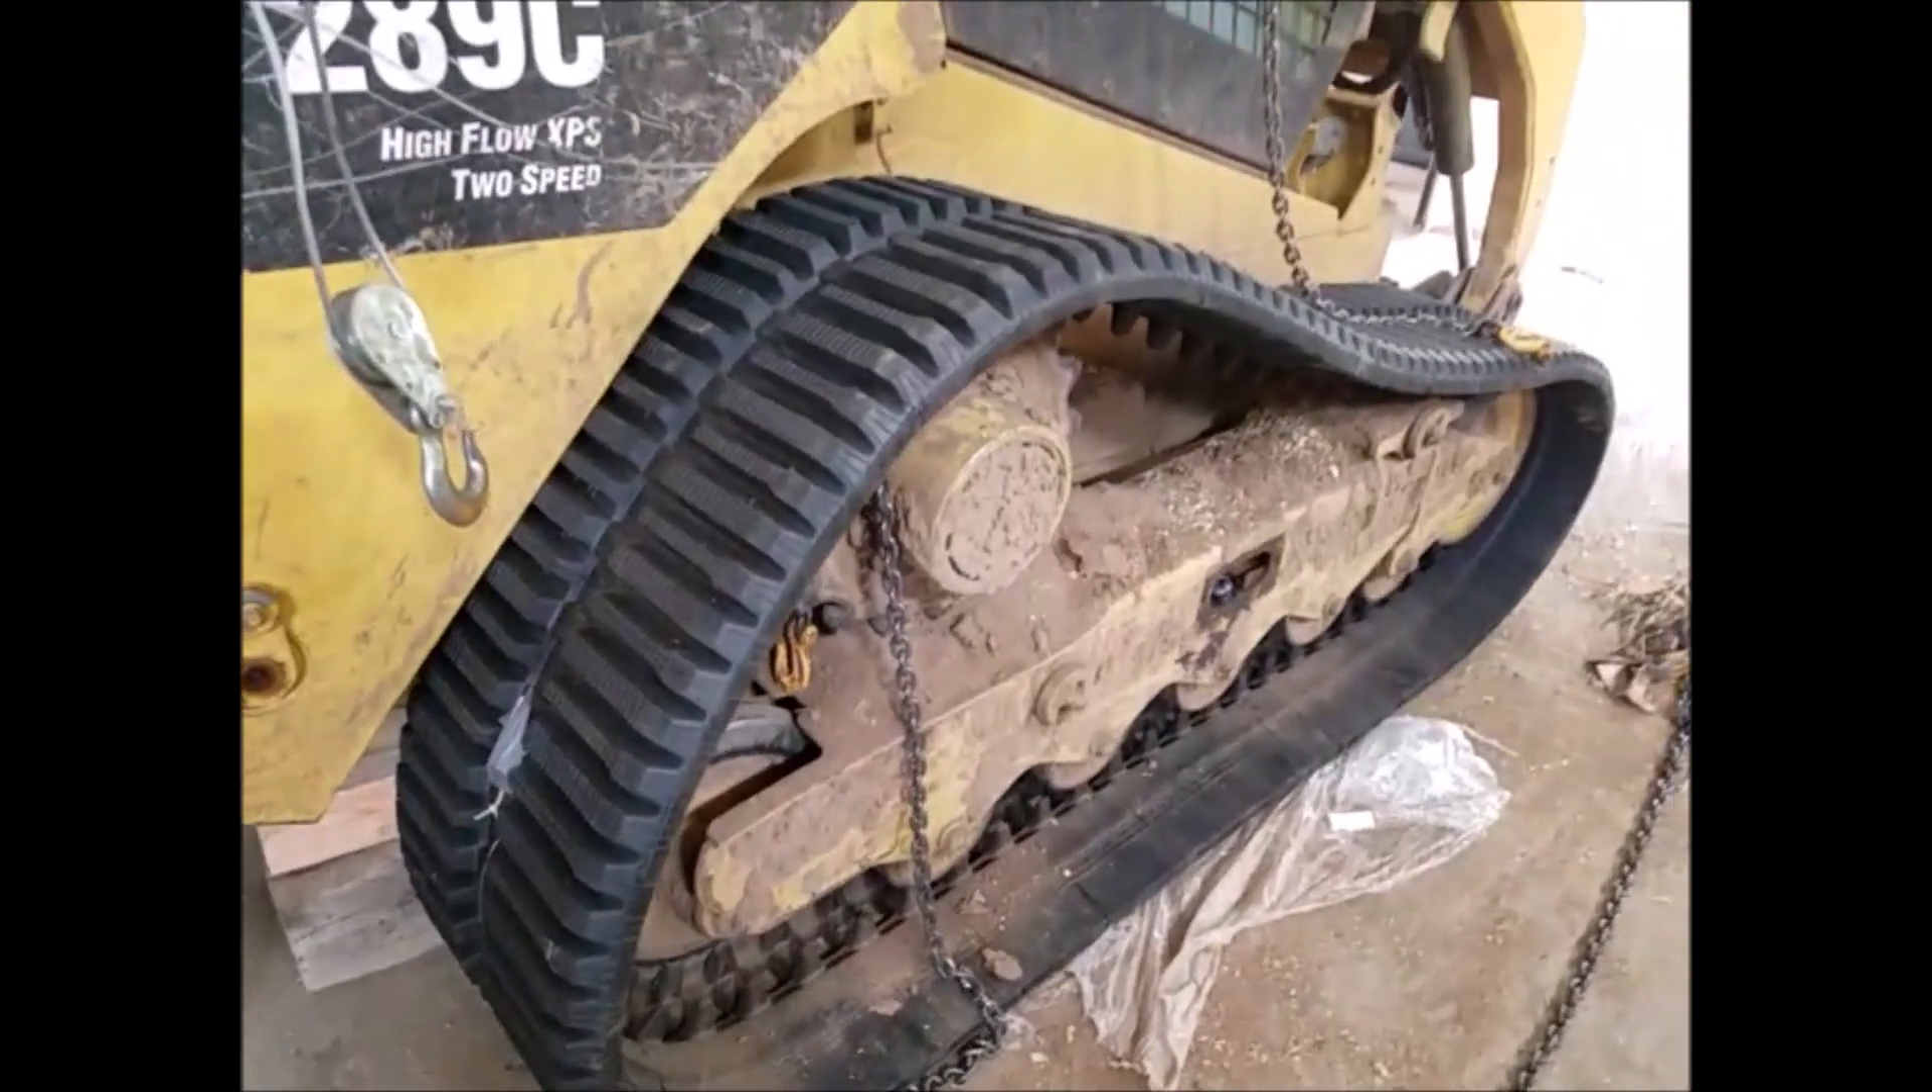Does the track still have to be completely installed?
Yes.